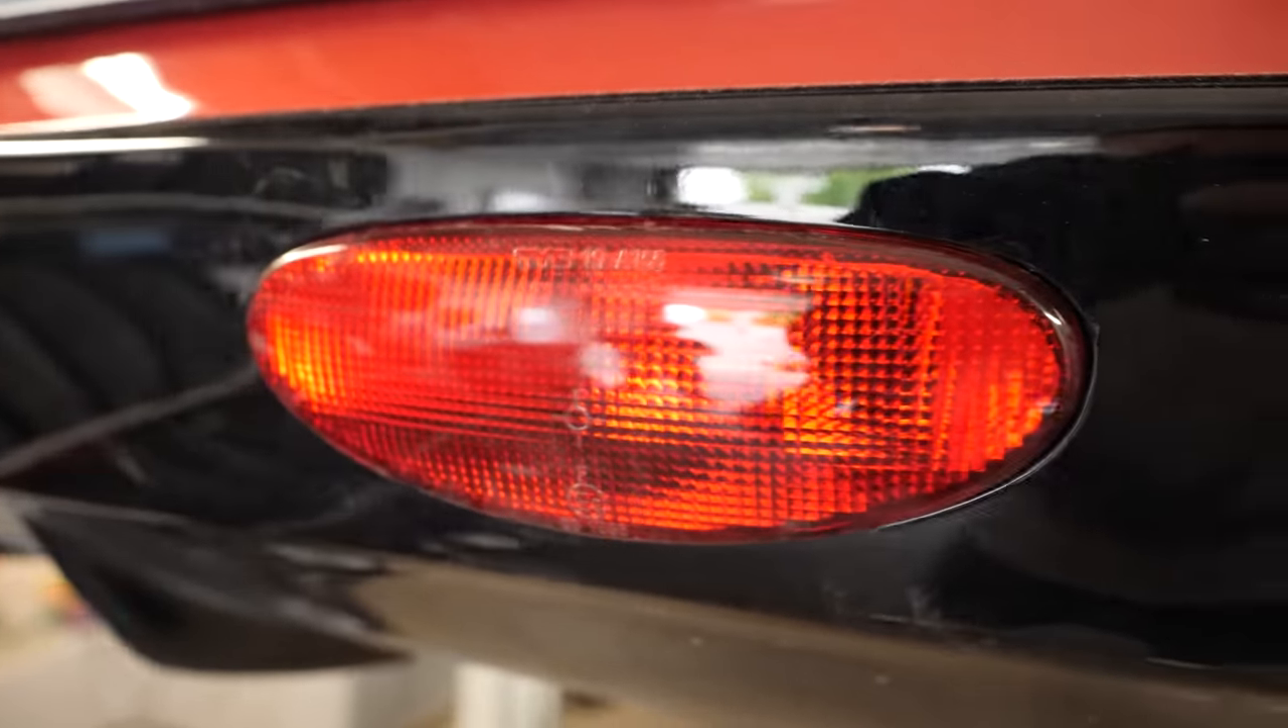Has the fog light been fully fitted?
Yes.